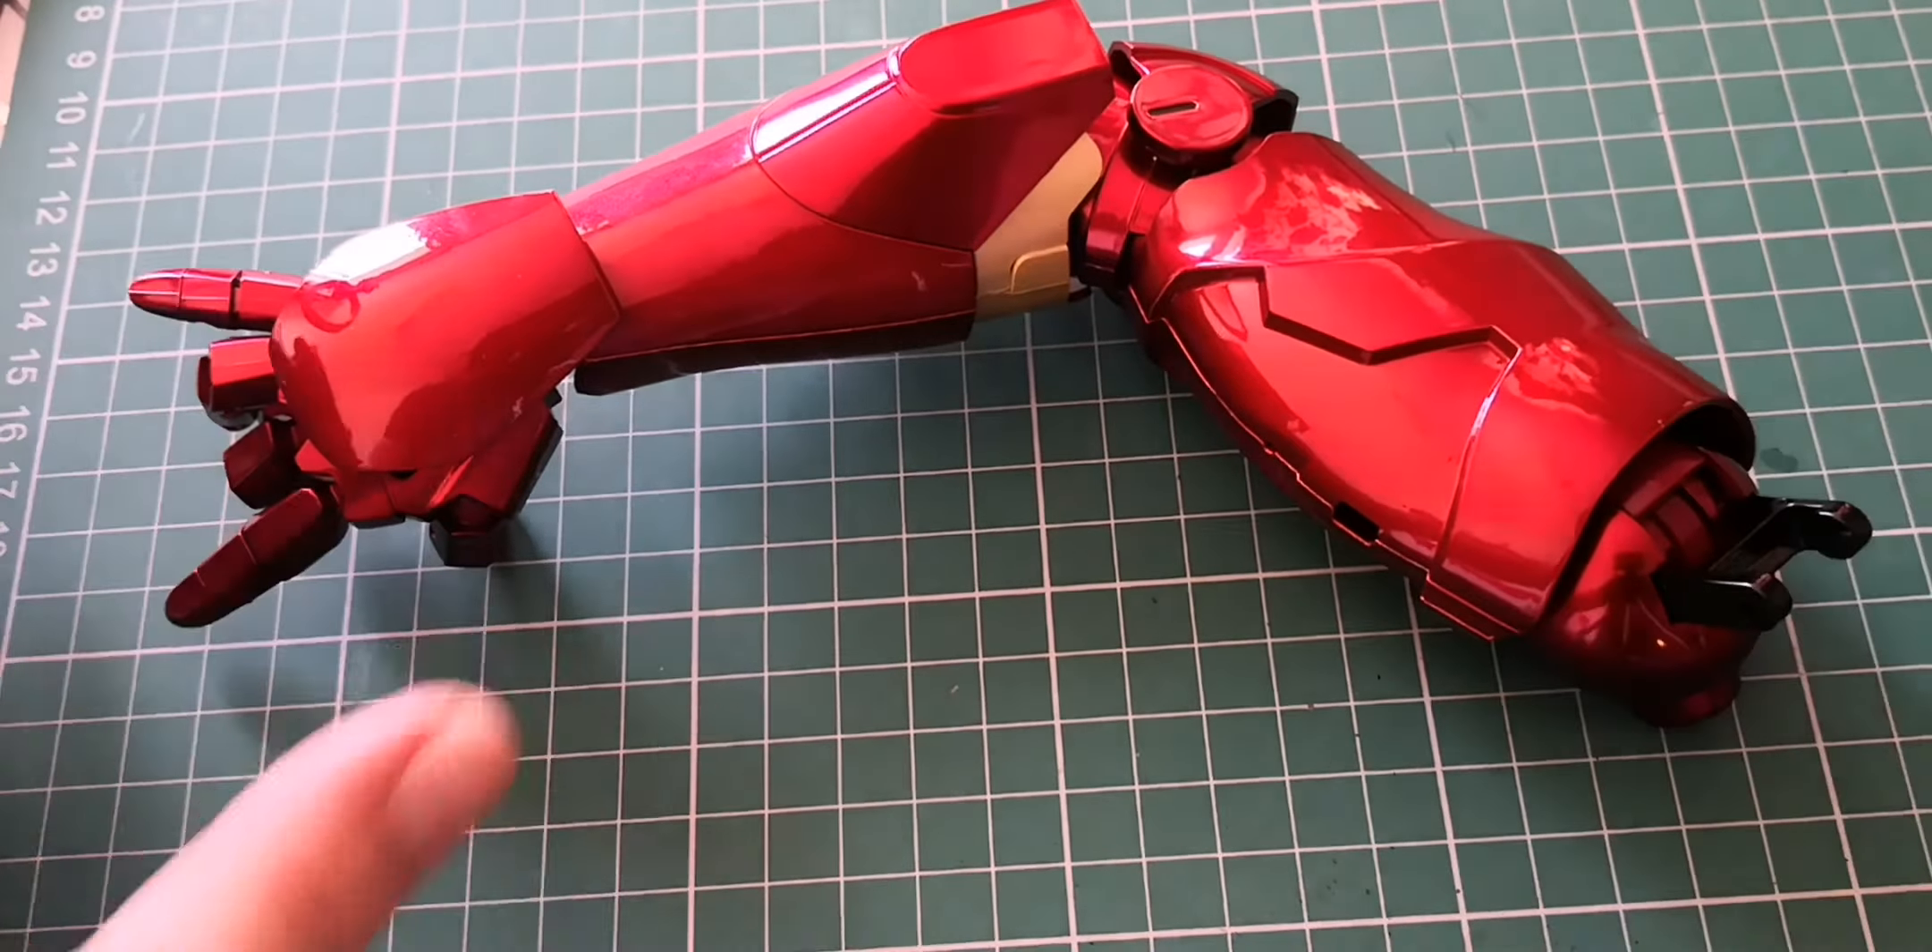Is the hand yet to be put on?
No.